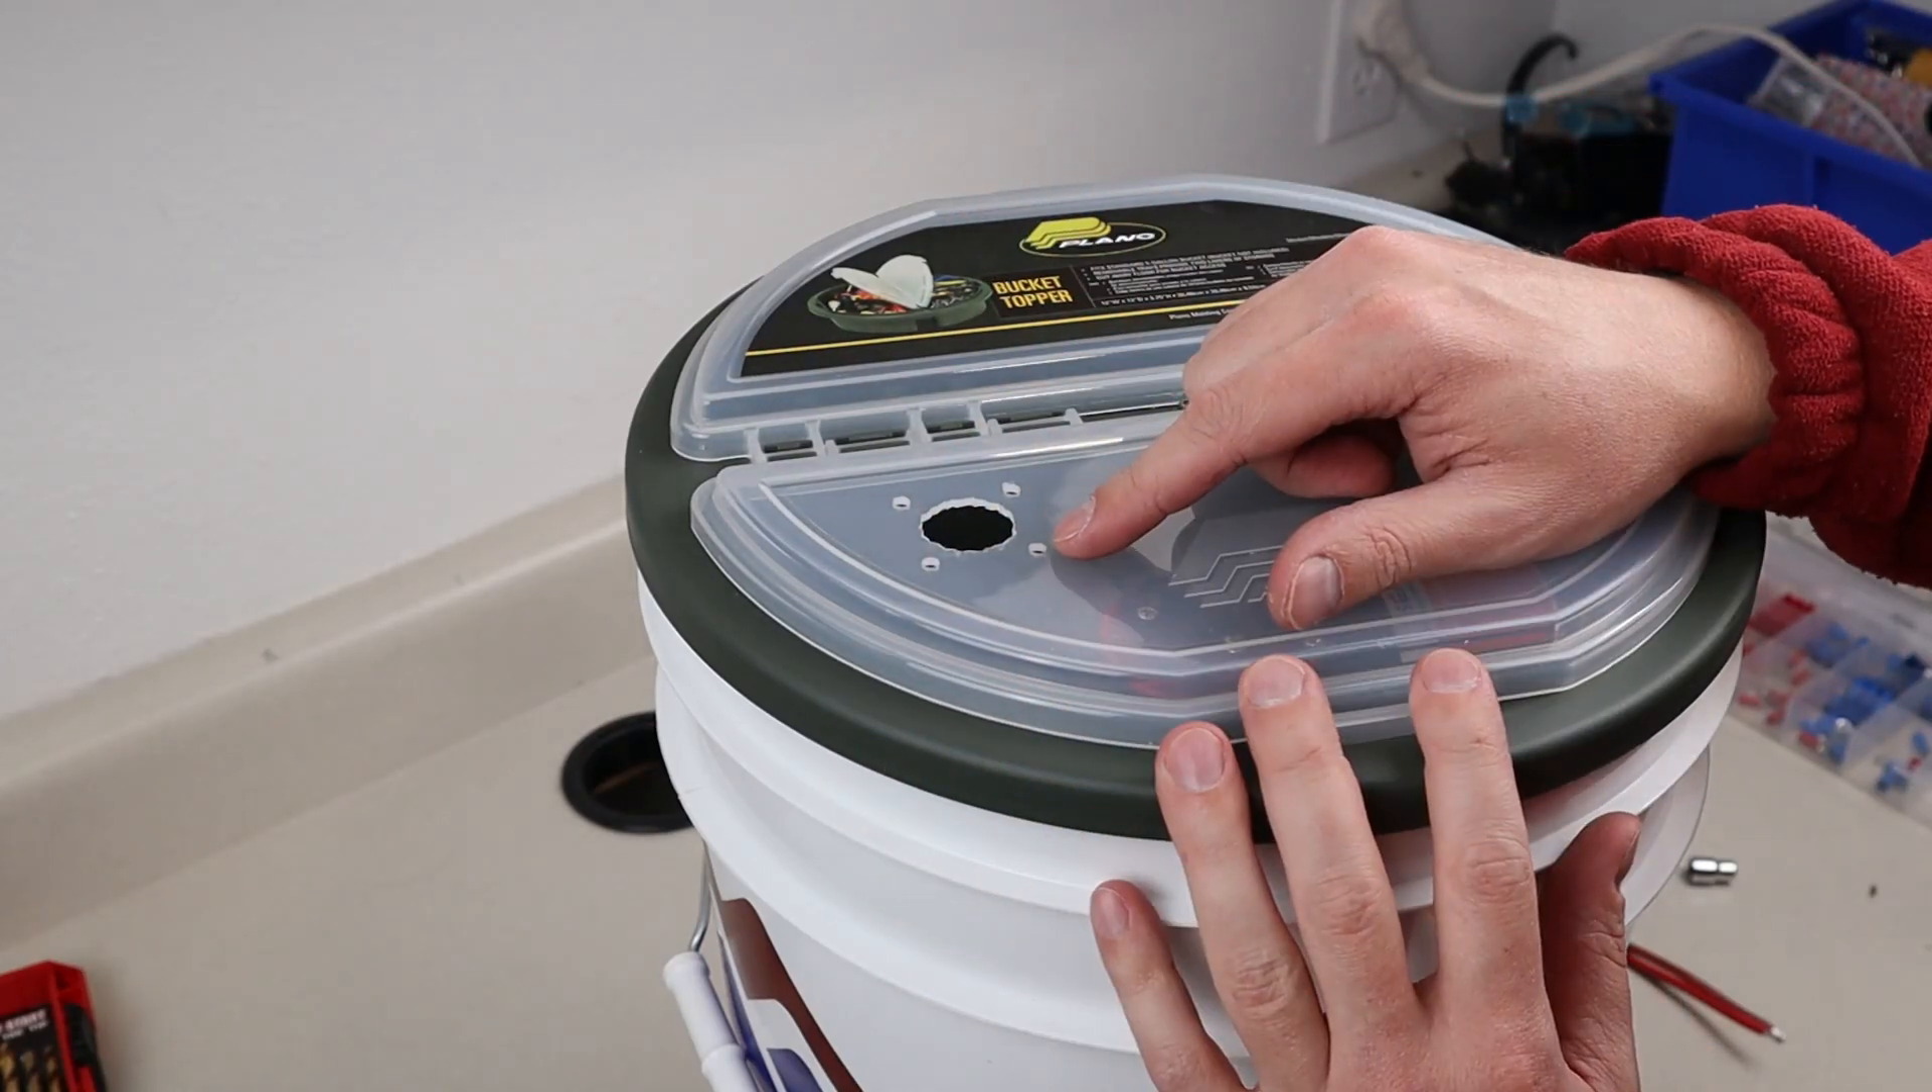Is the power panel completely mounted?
No.